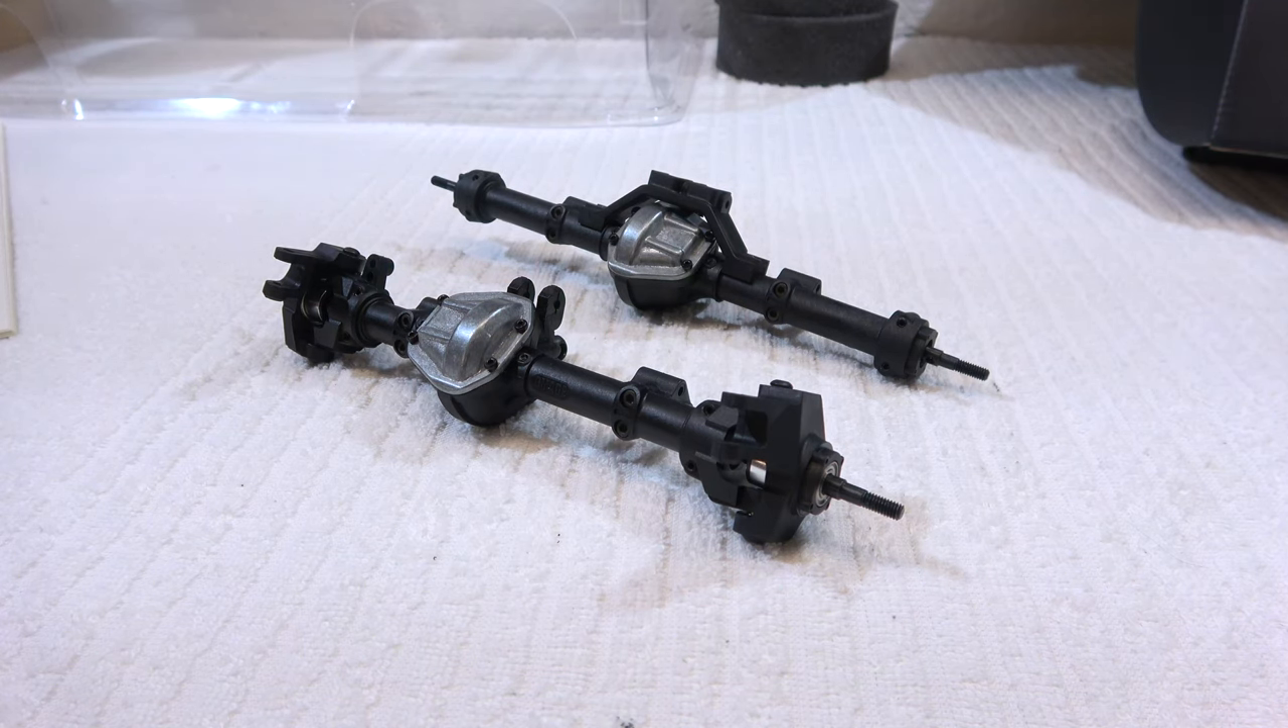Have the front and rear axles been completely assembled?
Yes.